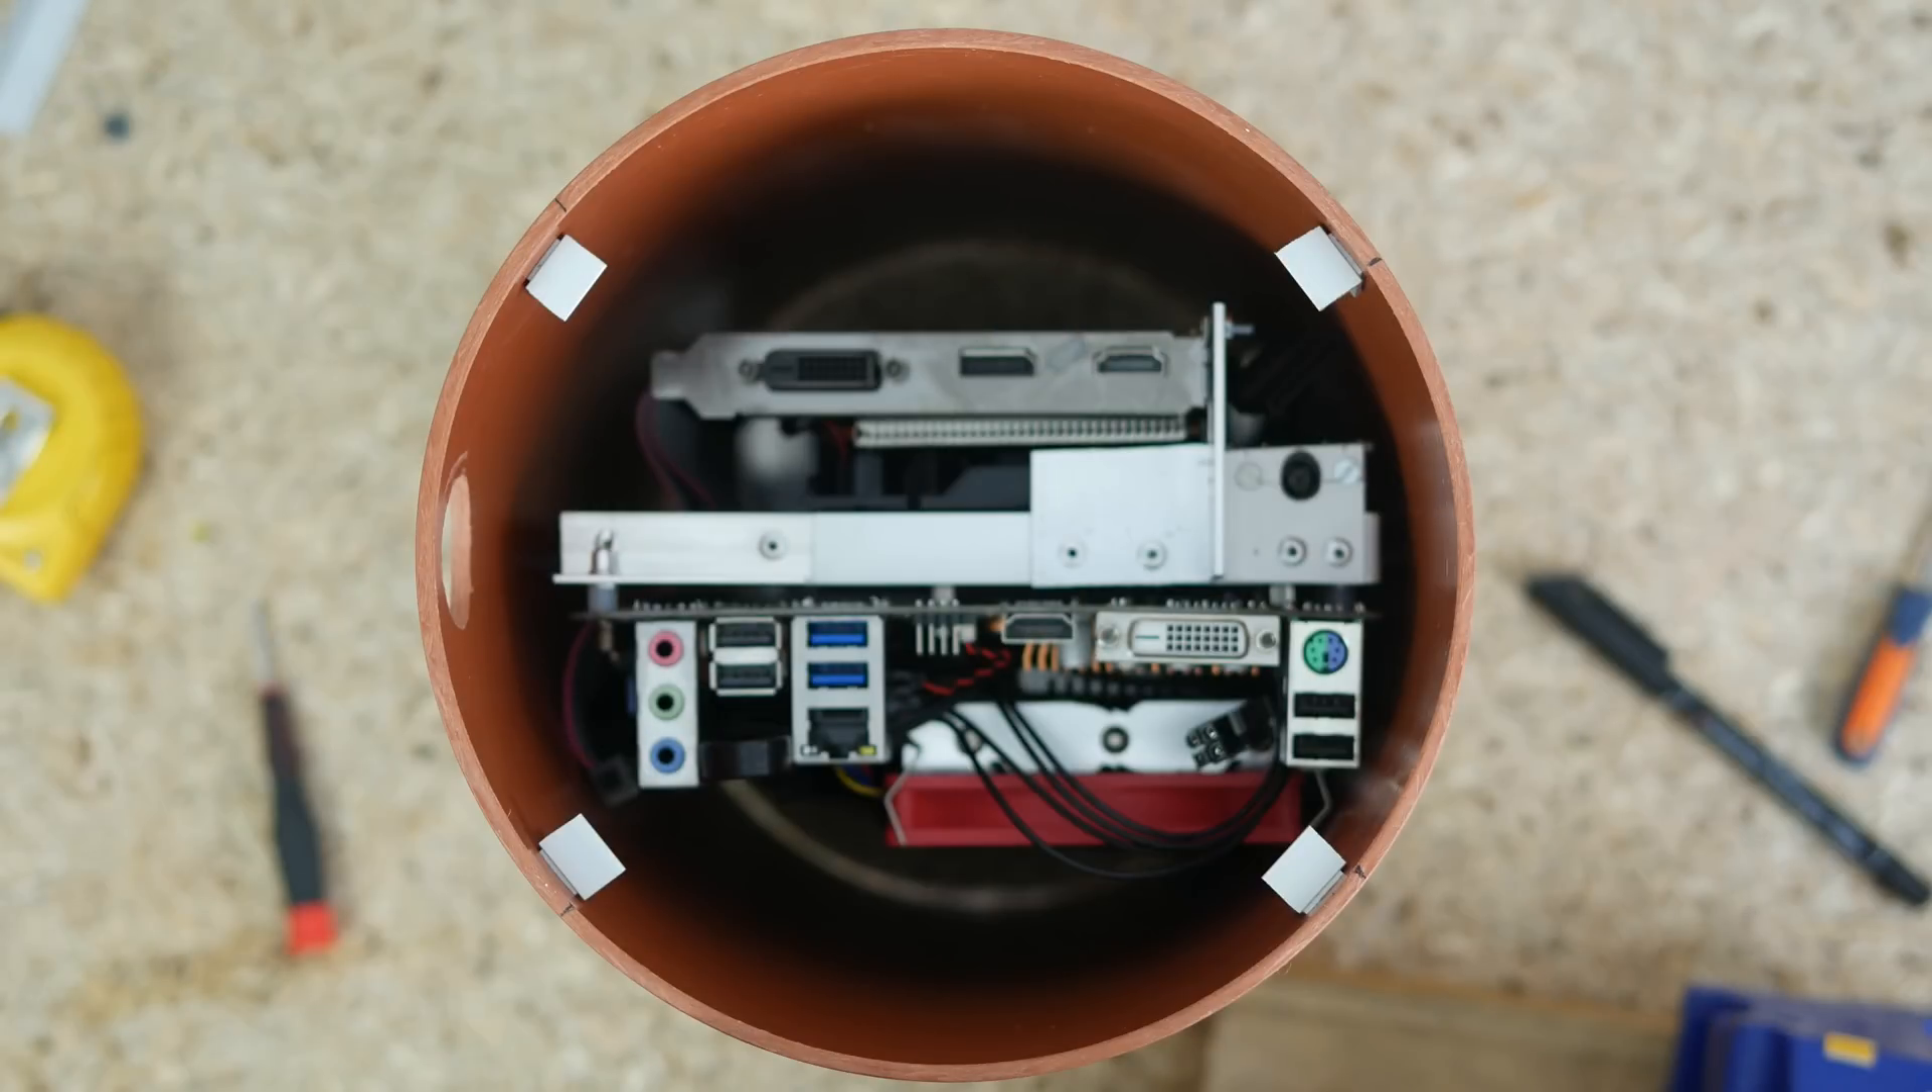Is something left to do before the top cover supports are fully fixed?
No.